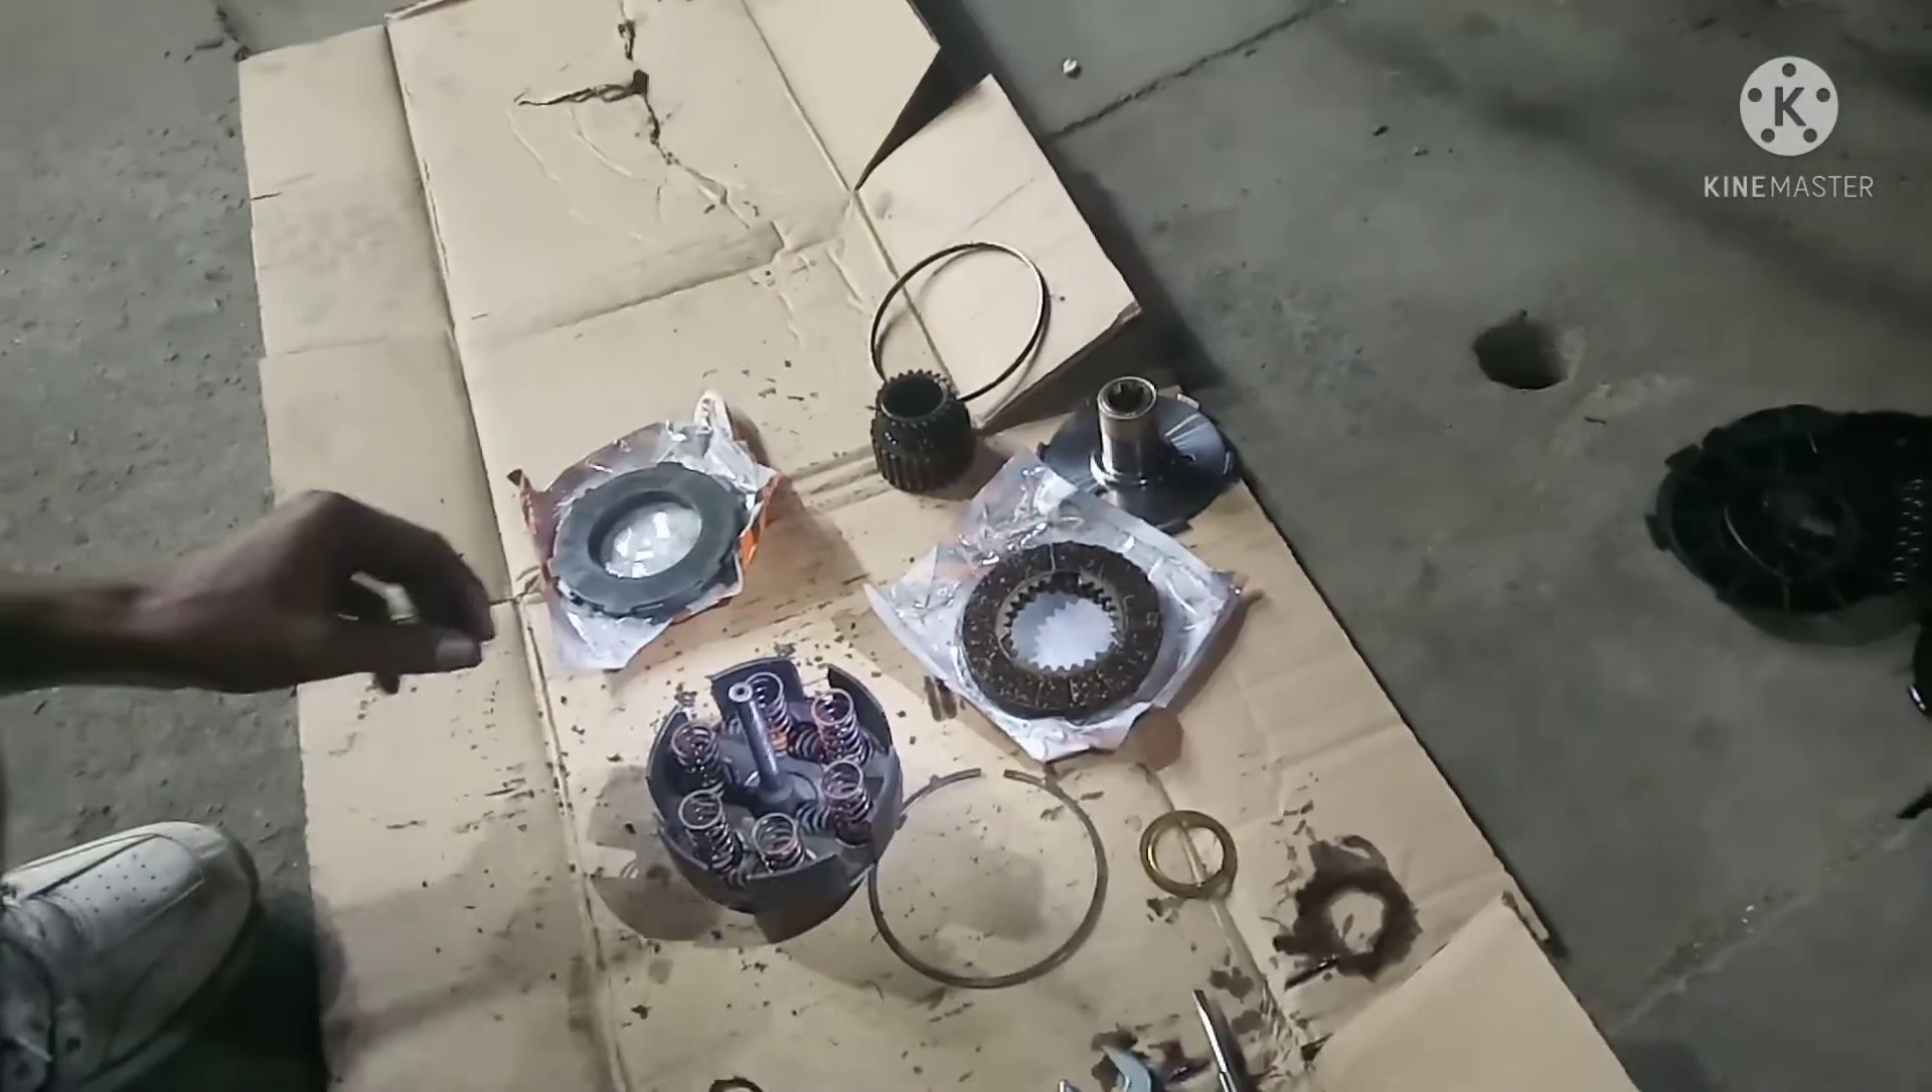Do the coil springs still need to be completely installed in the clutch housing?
No.